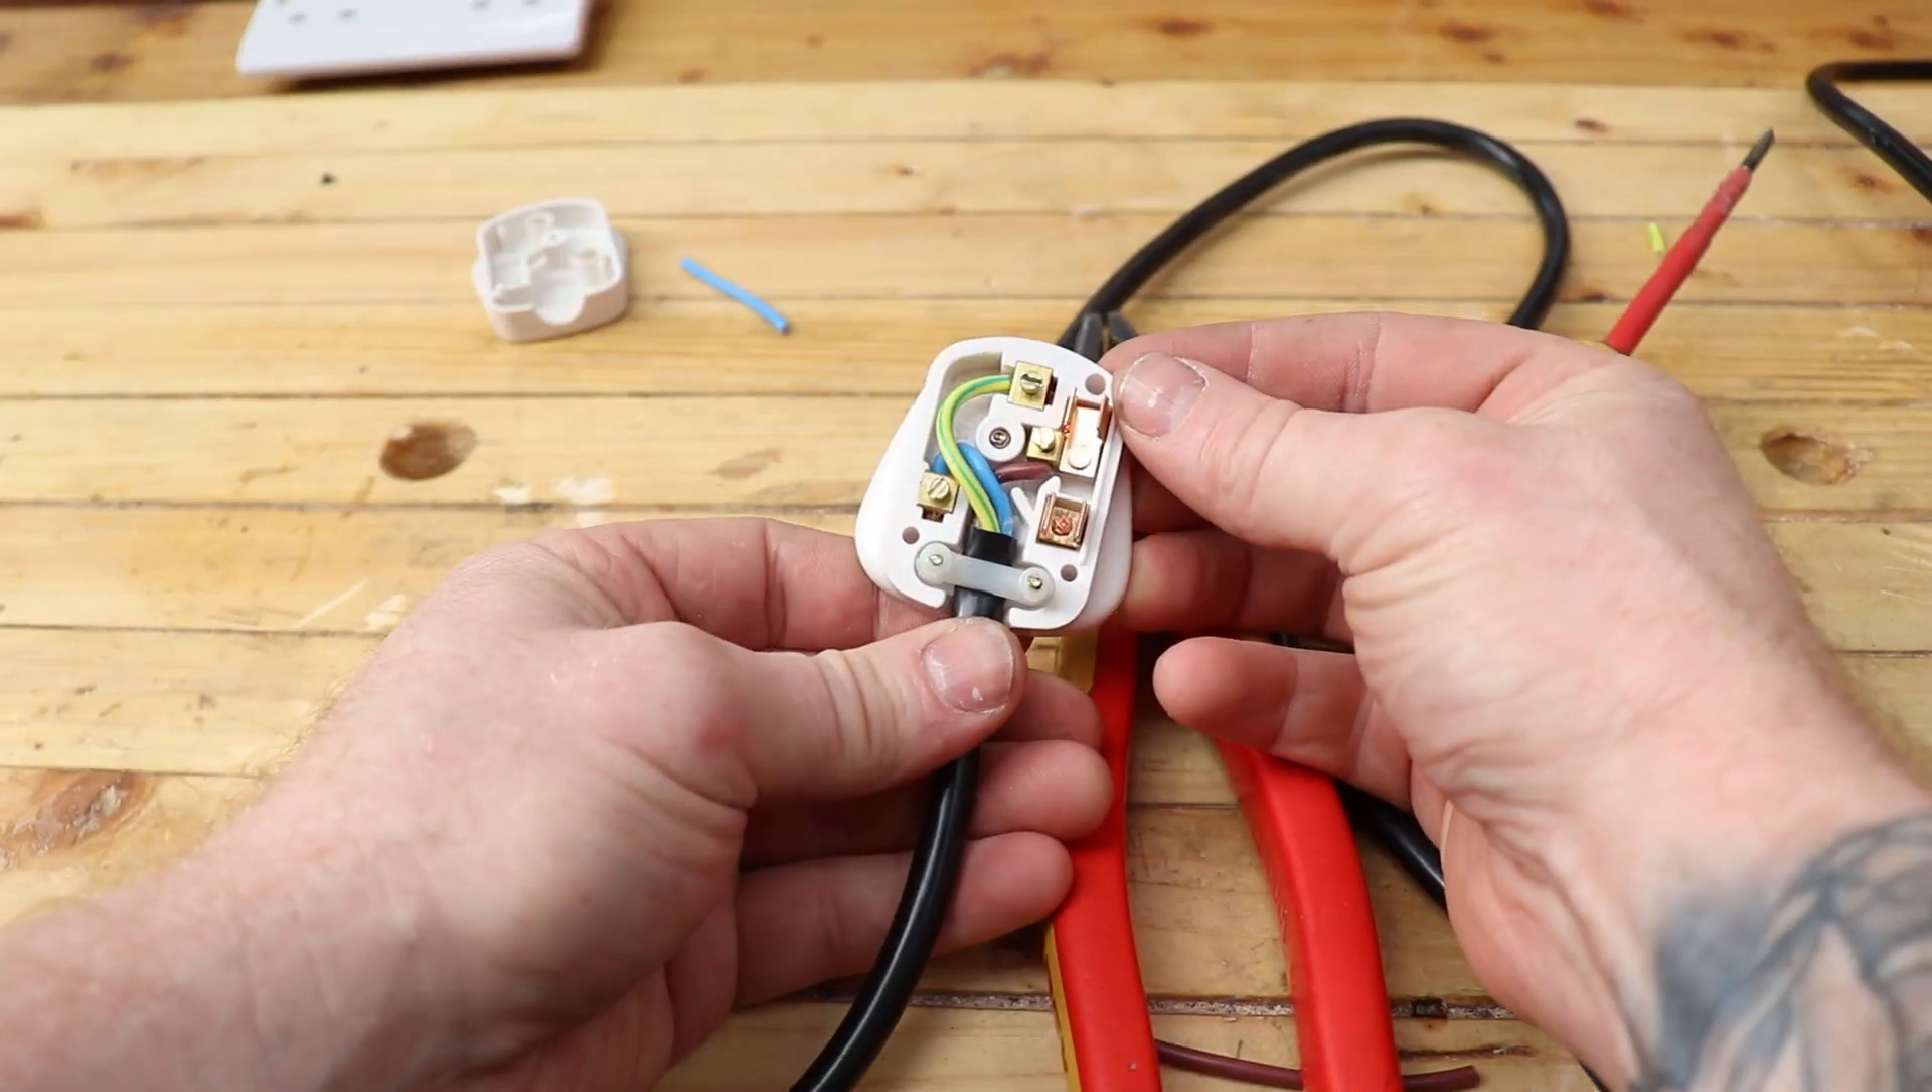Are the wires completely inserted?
Yes.